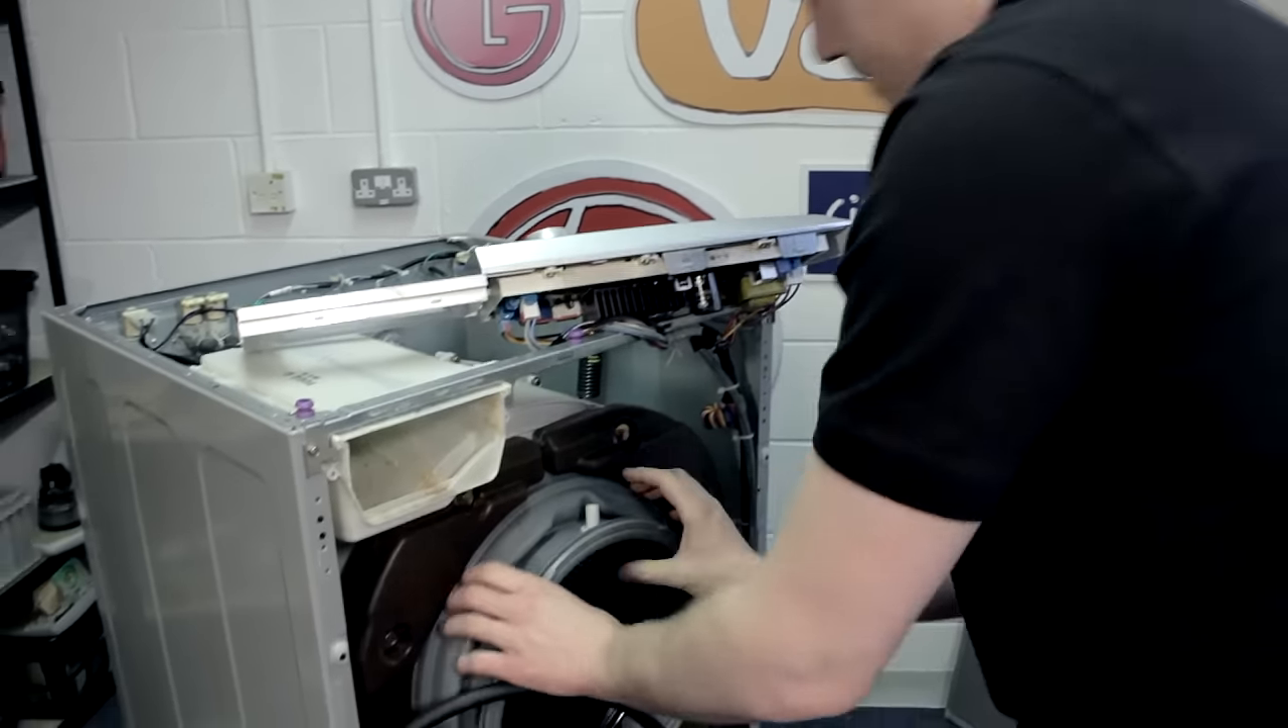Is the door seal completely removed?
No.